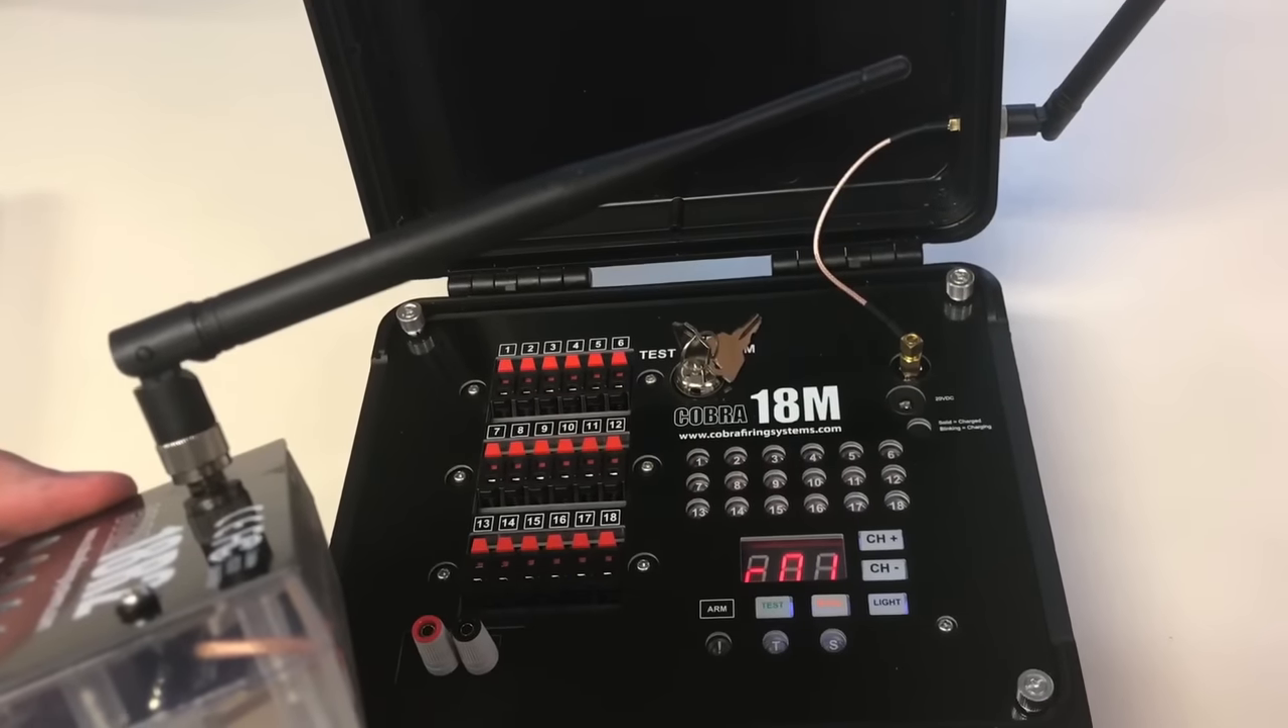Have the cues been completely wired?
No.